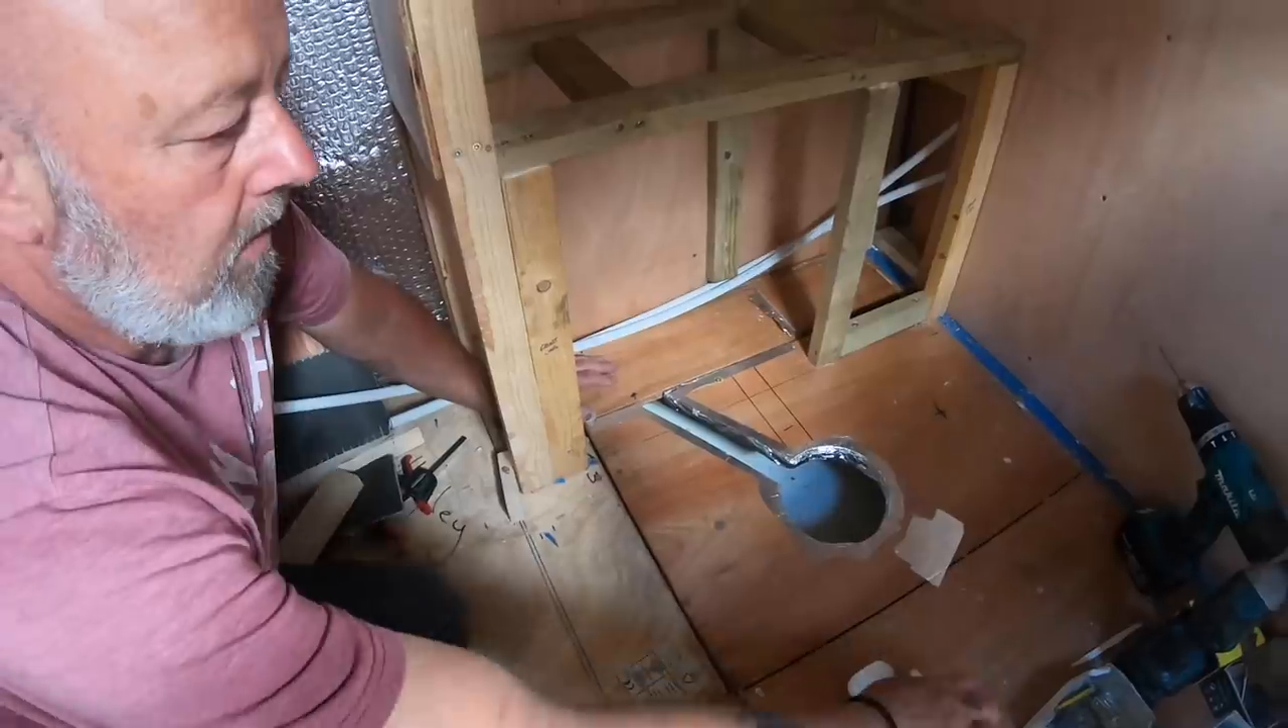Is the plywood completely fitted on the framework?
No.